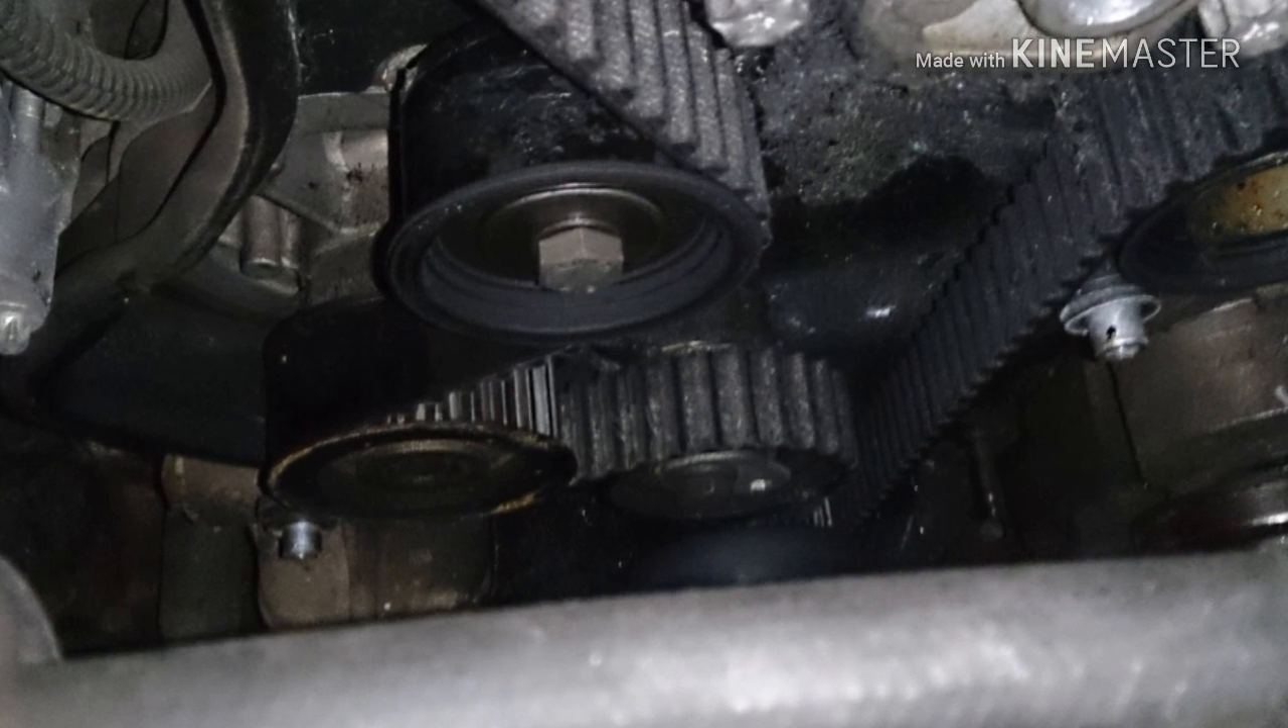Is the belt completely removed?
No.